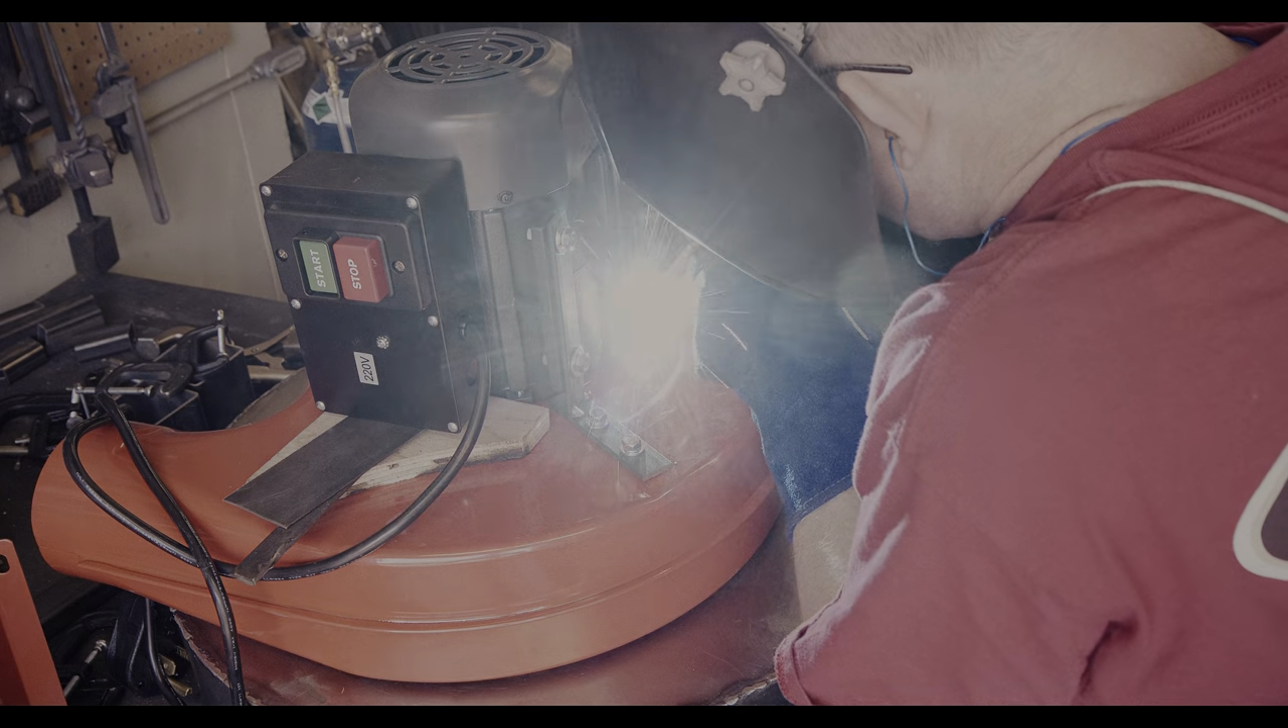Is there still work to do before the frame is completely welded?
Yes.